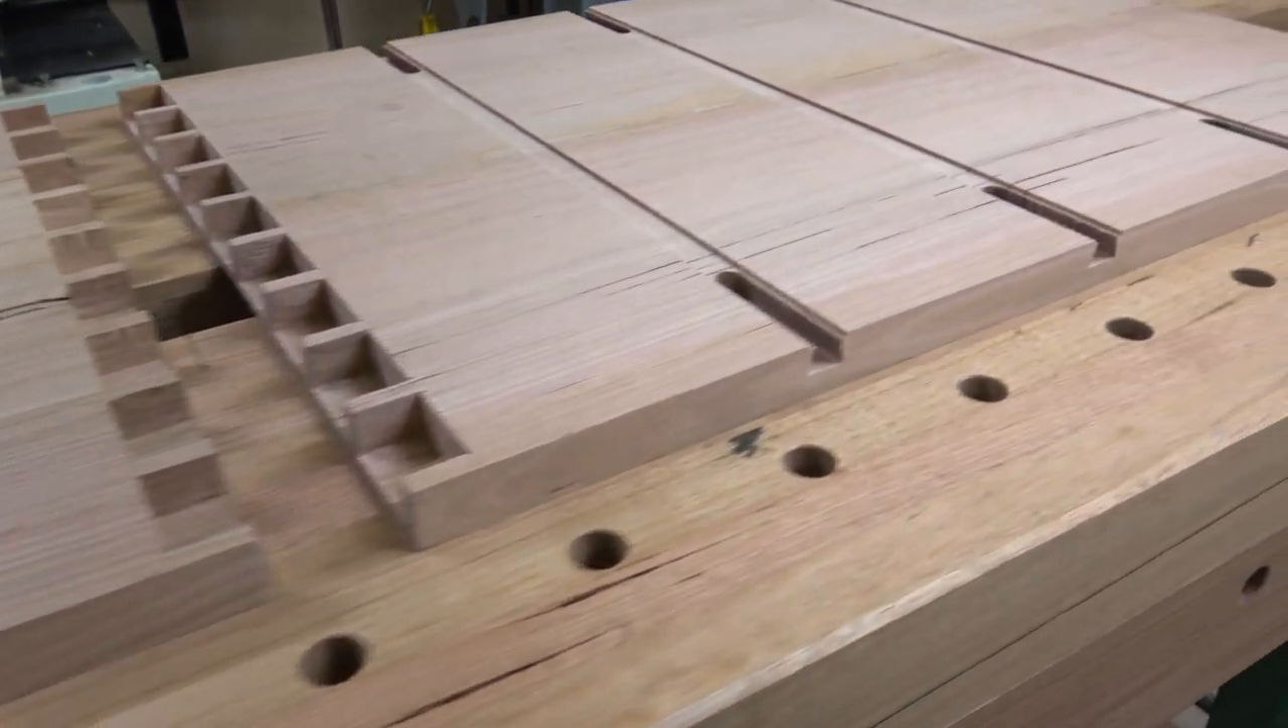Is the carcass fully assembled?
No.